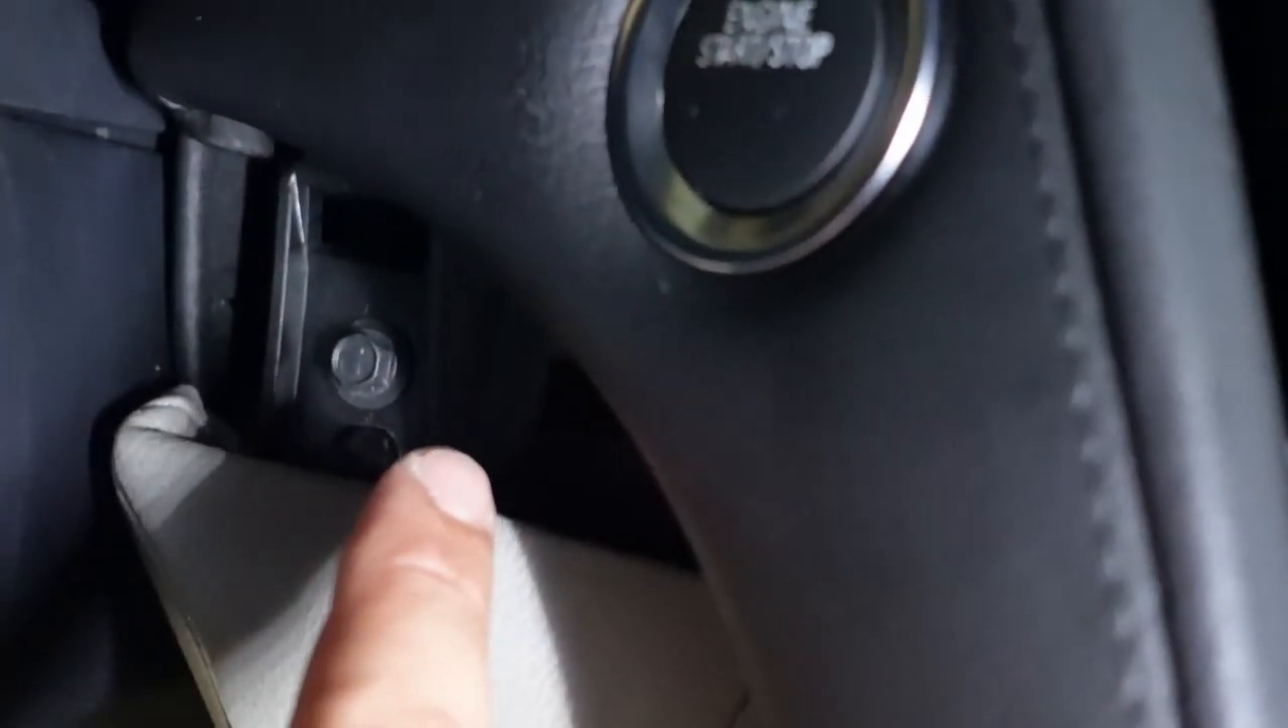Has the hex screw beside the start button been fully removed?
No.